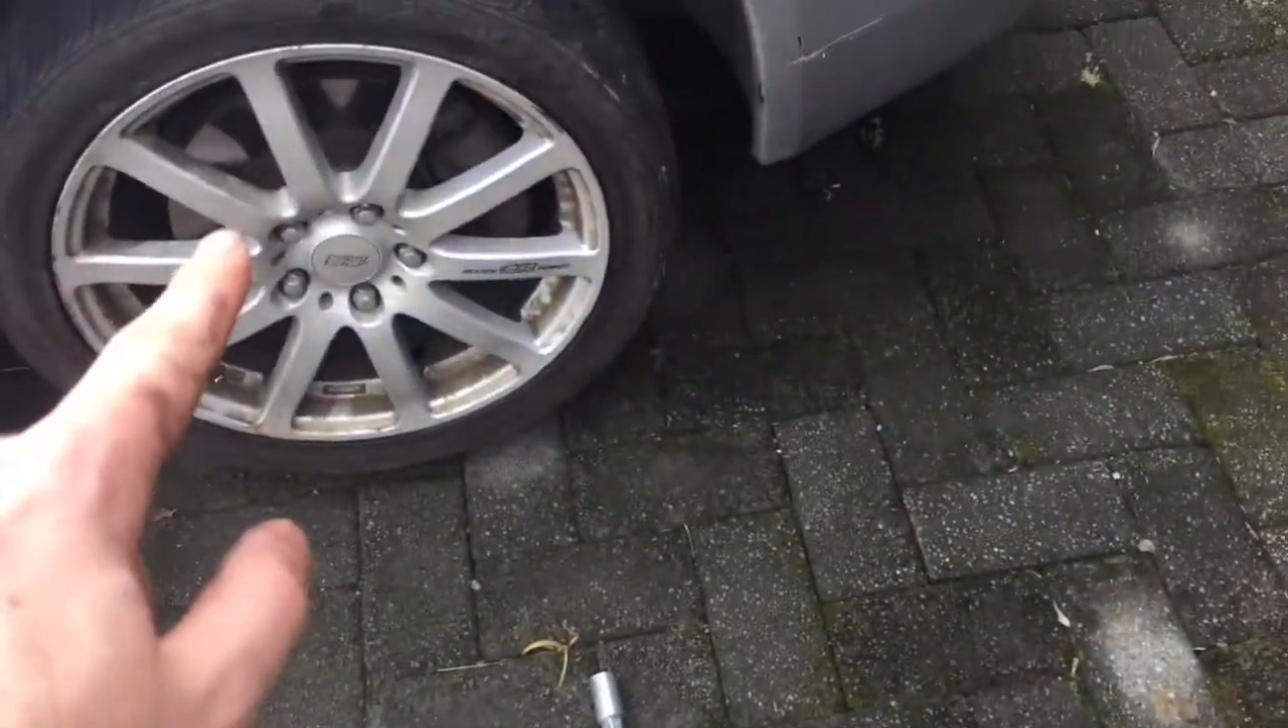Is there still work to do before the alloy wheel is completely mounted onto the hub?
No.